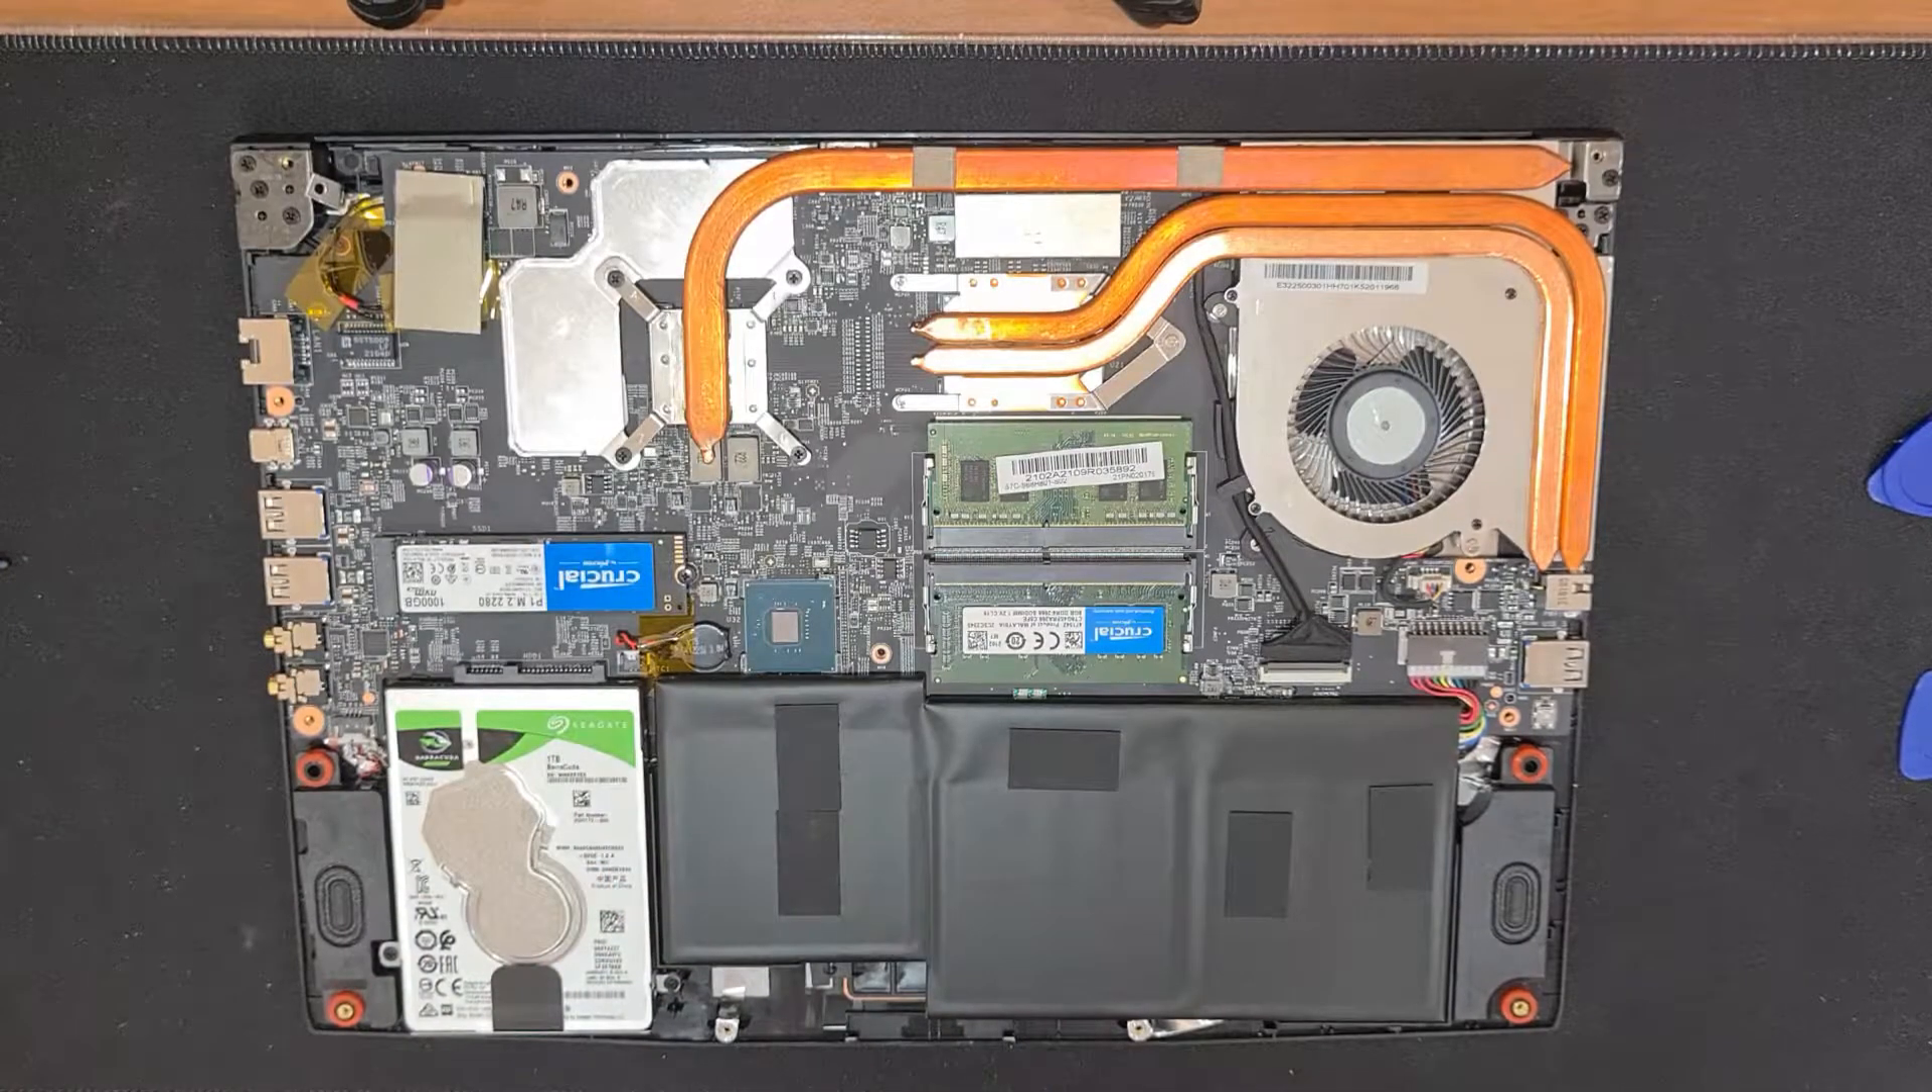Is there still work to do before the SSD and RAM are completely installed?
No.